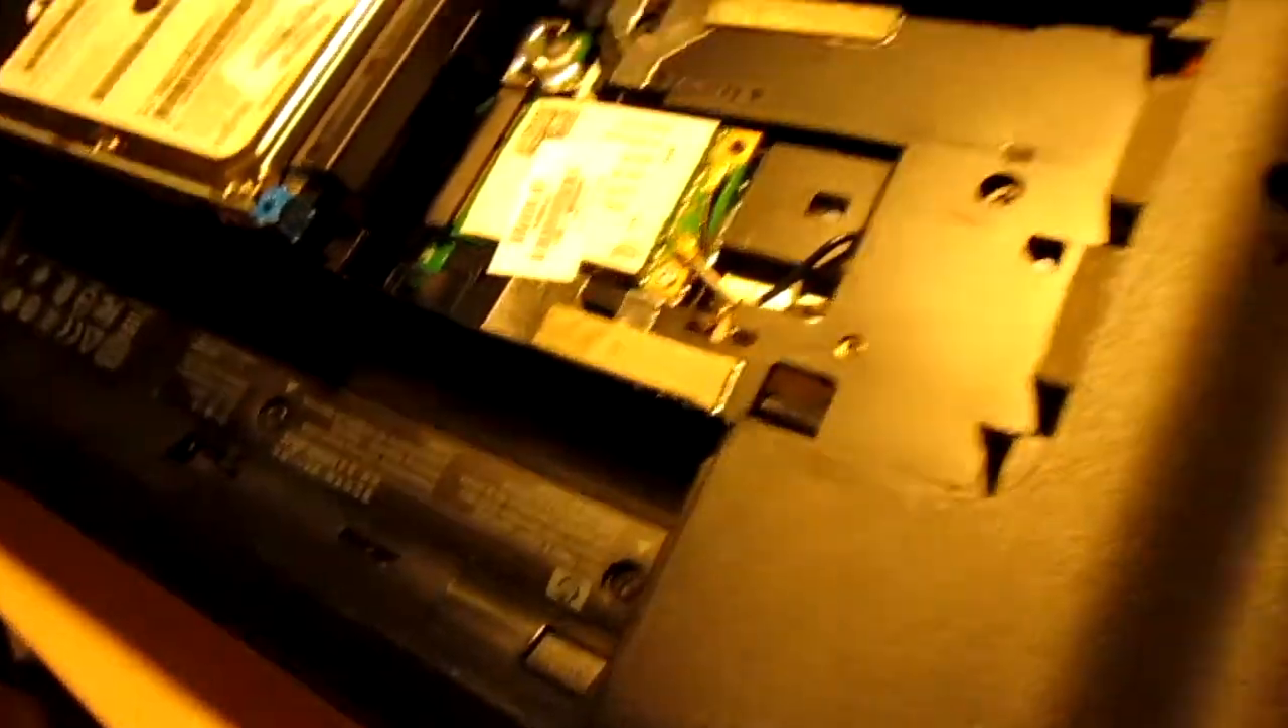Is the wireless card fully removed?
No.